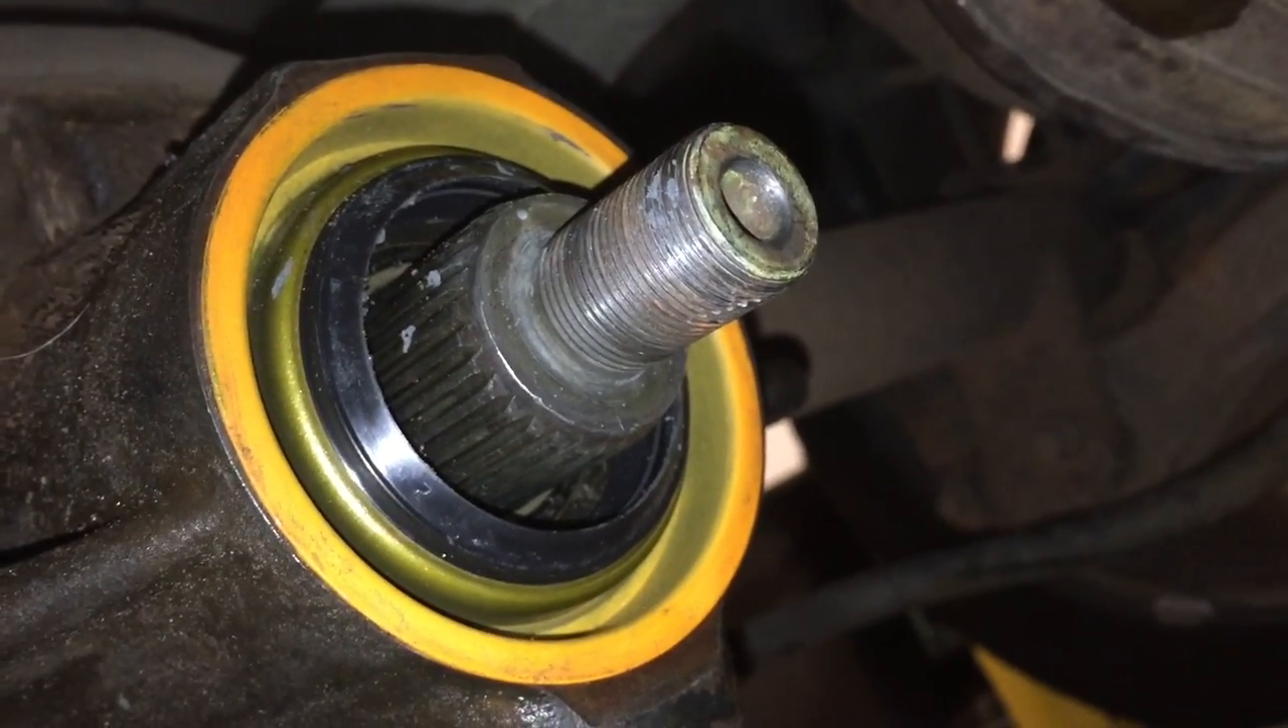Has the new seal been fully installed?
Yes.